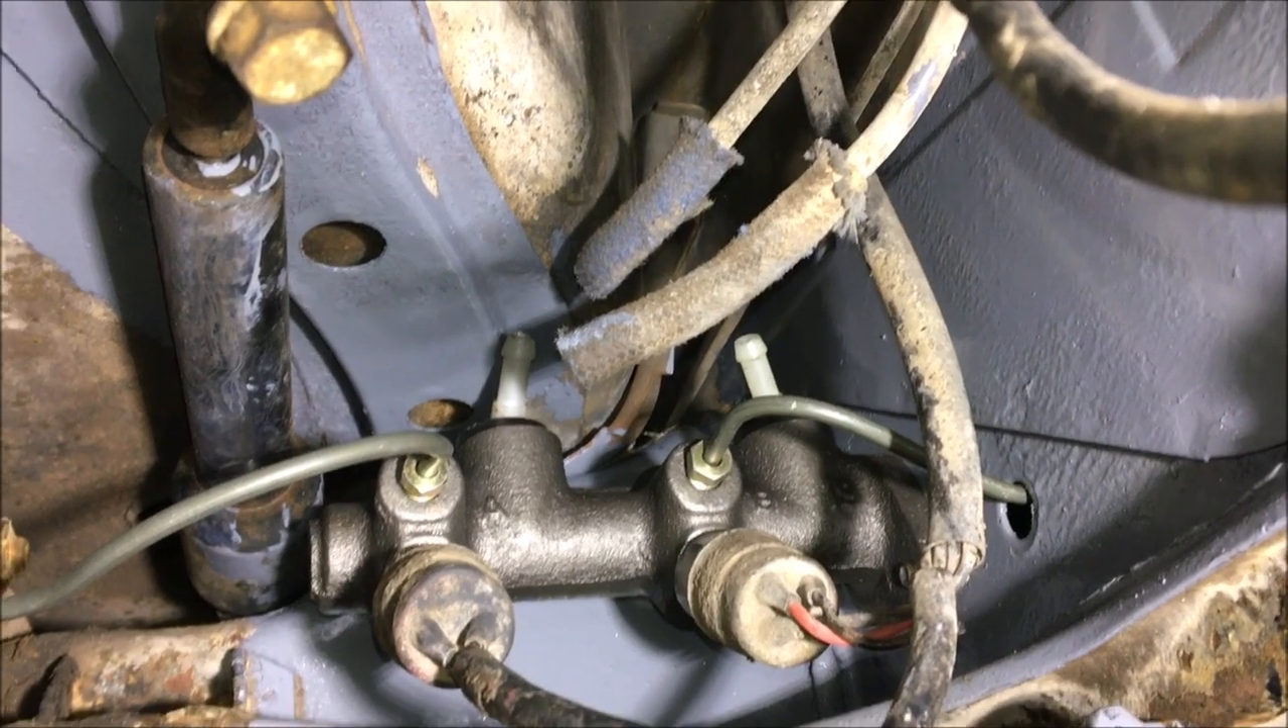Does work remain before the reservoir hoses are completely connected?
Yes.